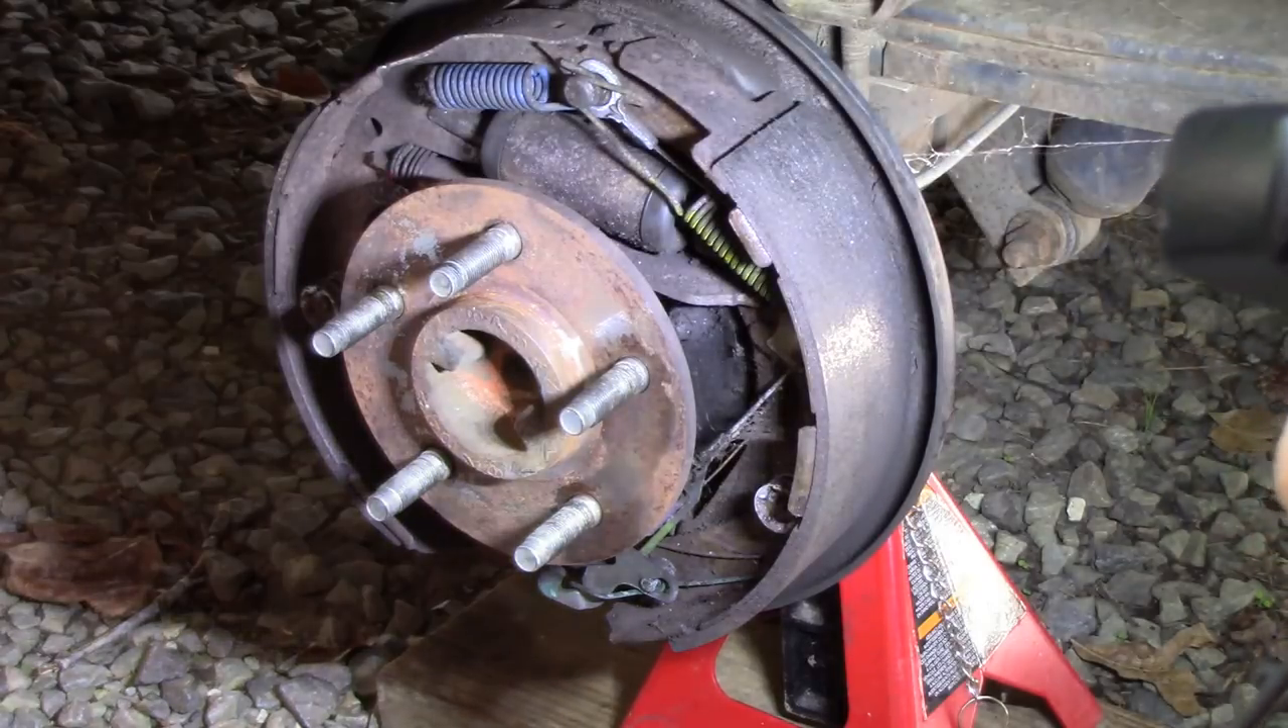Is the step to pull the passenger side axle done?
No.